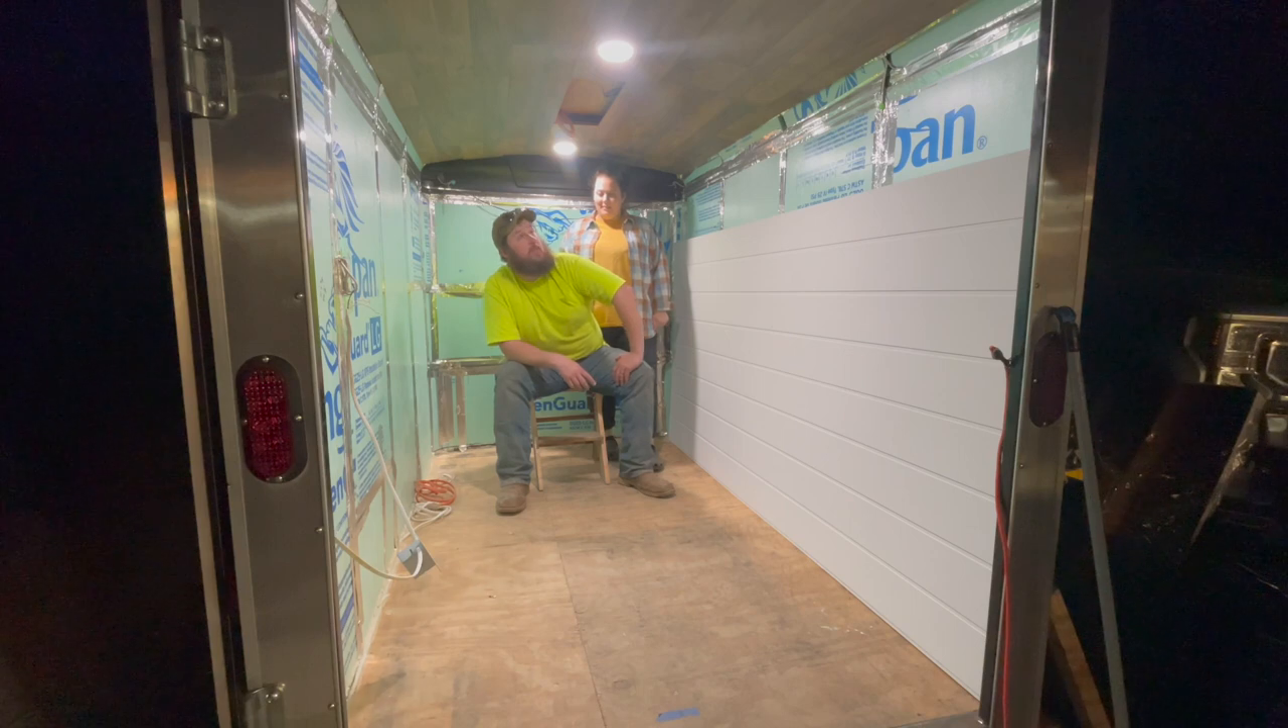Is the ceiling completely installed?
Yes.